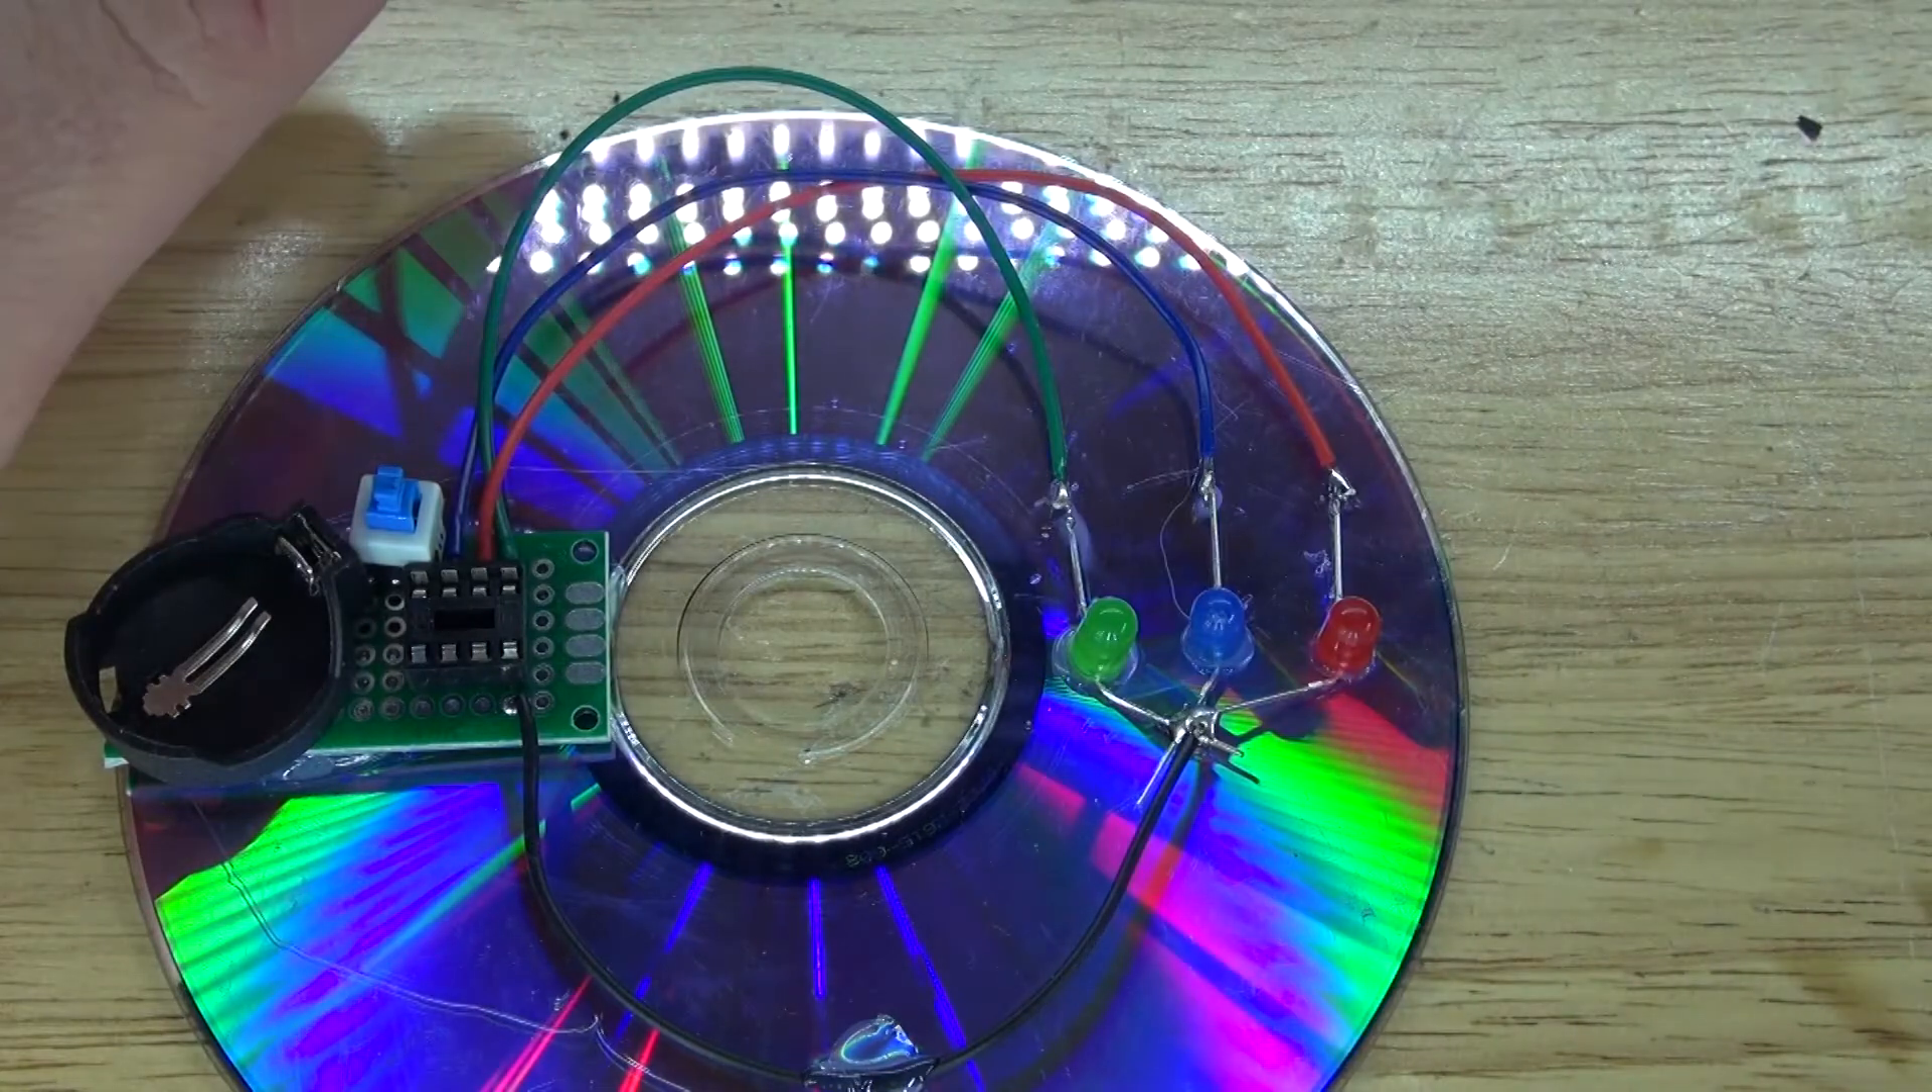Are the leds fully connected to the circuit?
Yes.